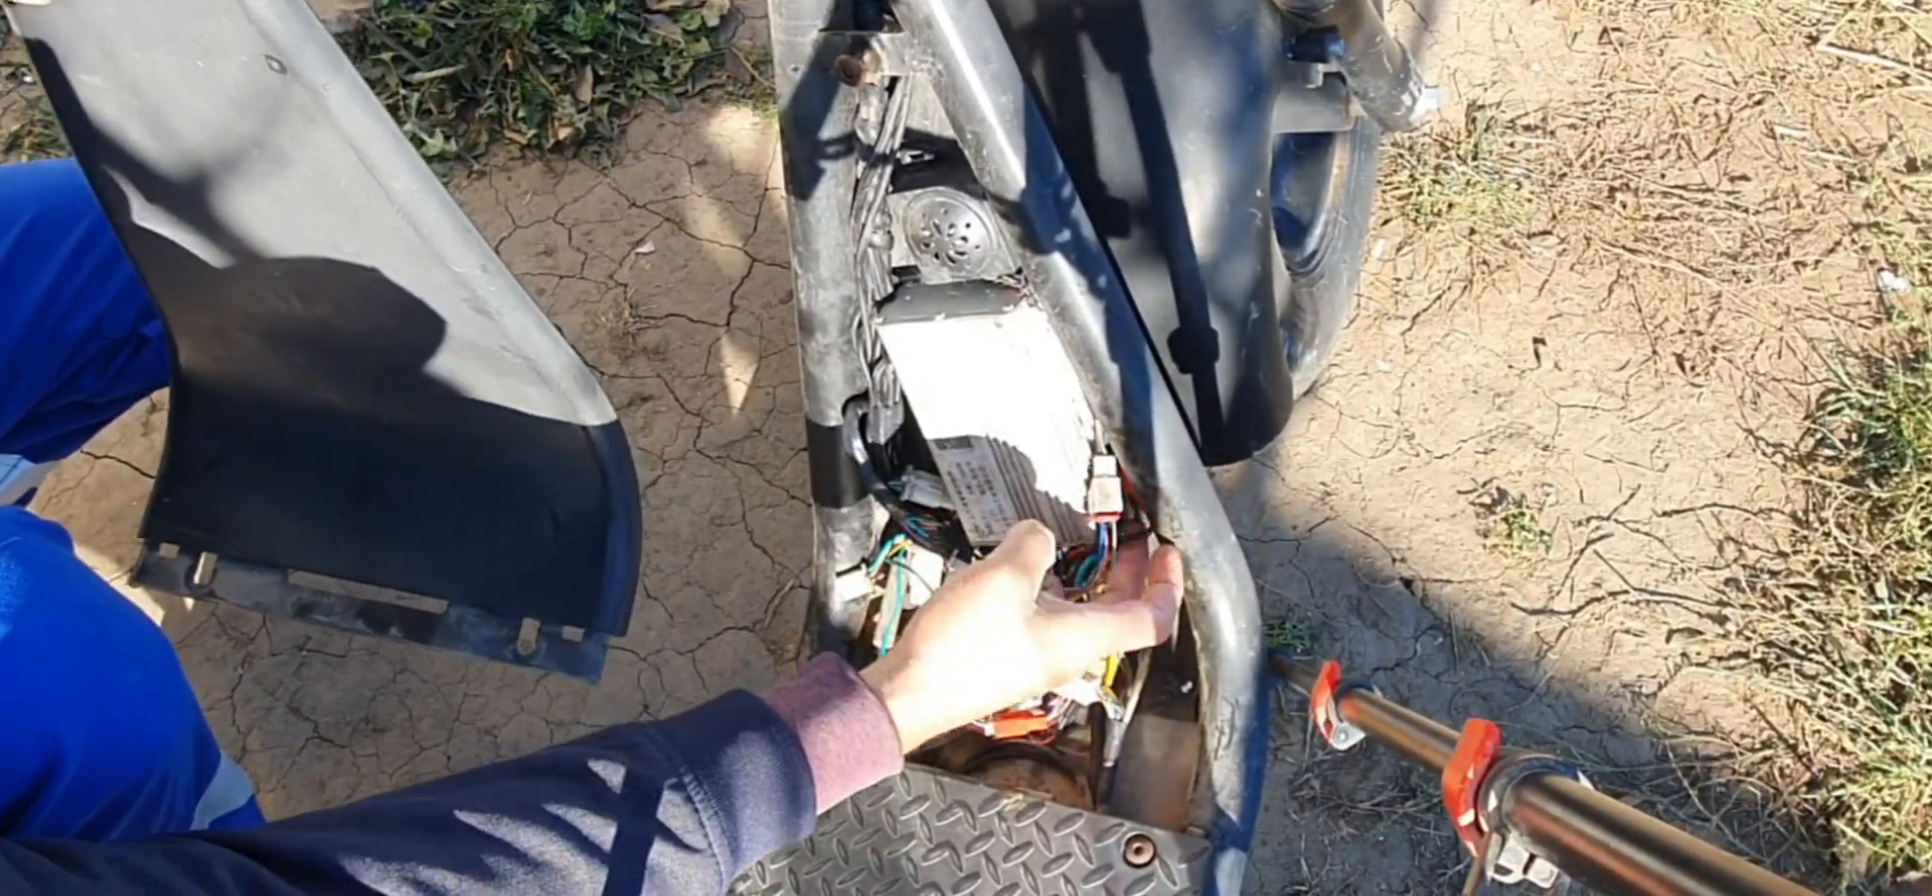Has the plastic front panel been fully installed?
No.